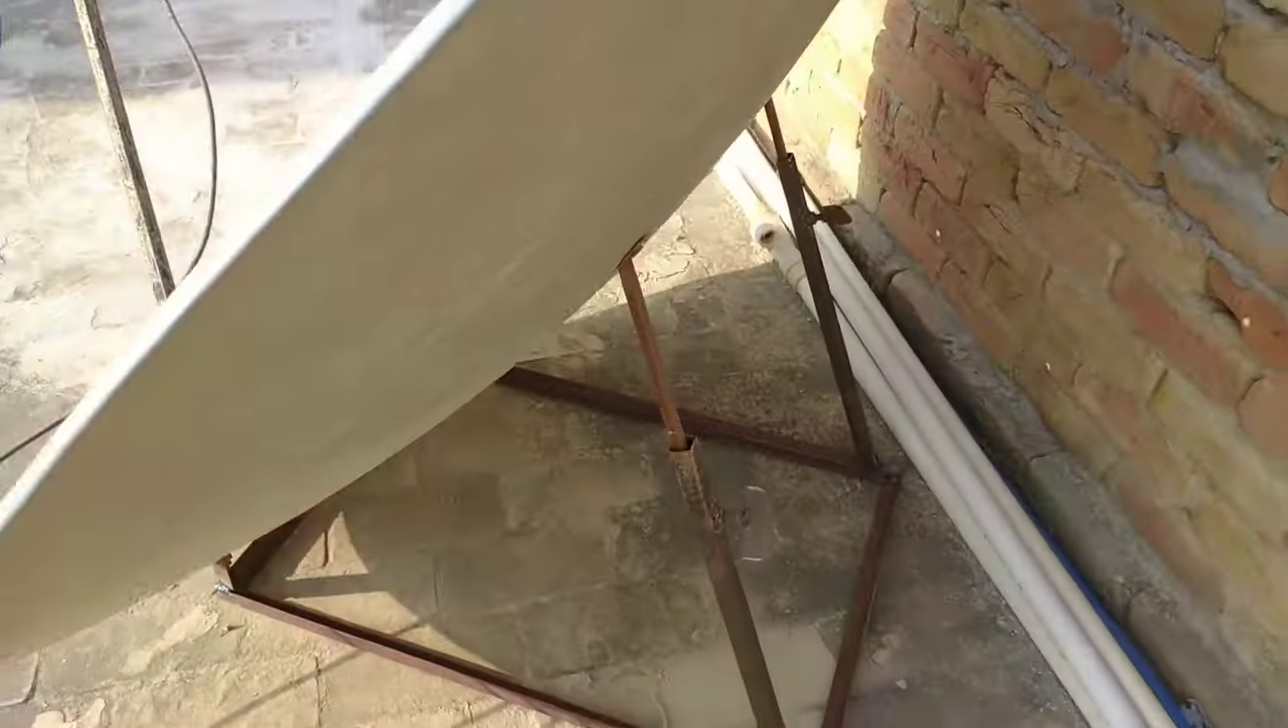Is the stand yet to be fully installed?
No.